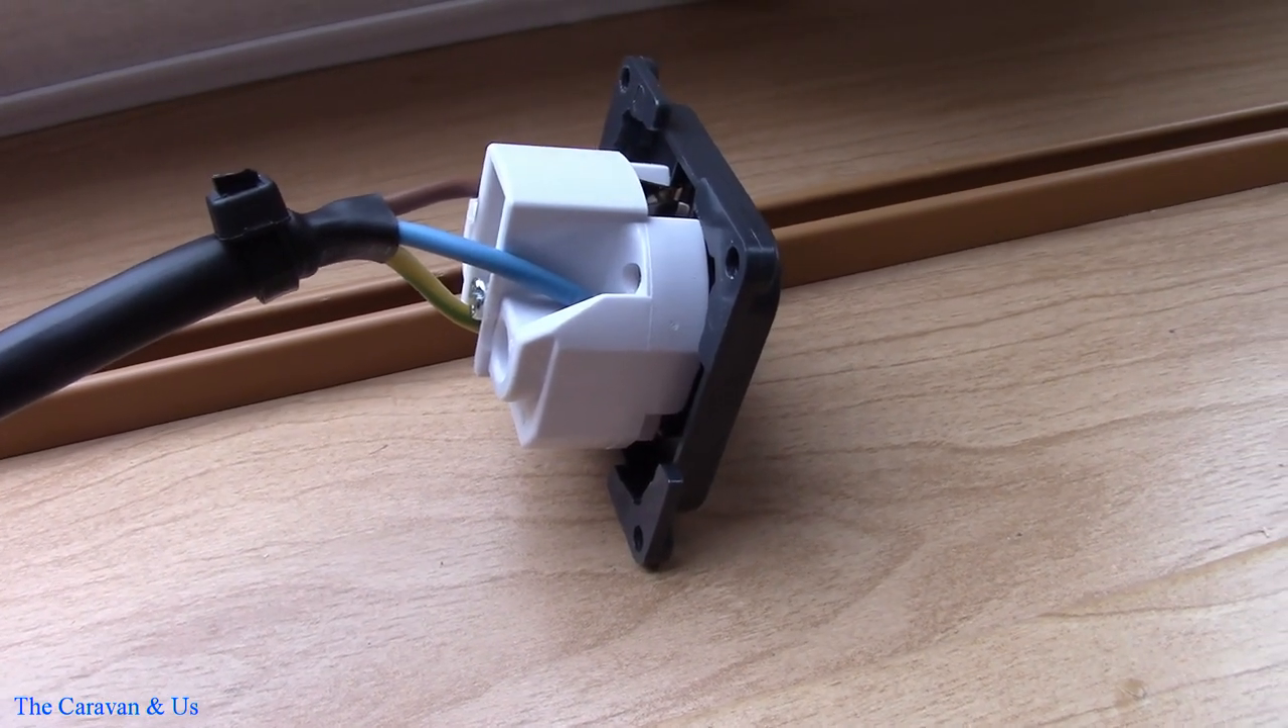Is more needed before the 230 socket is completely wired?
No.